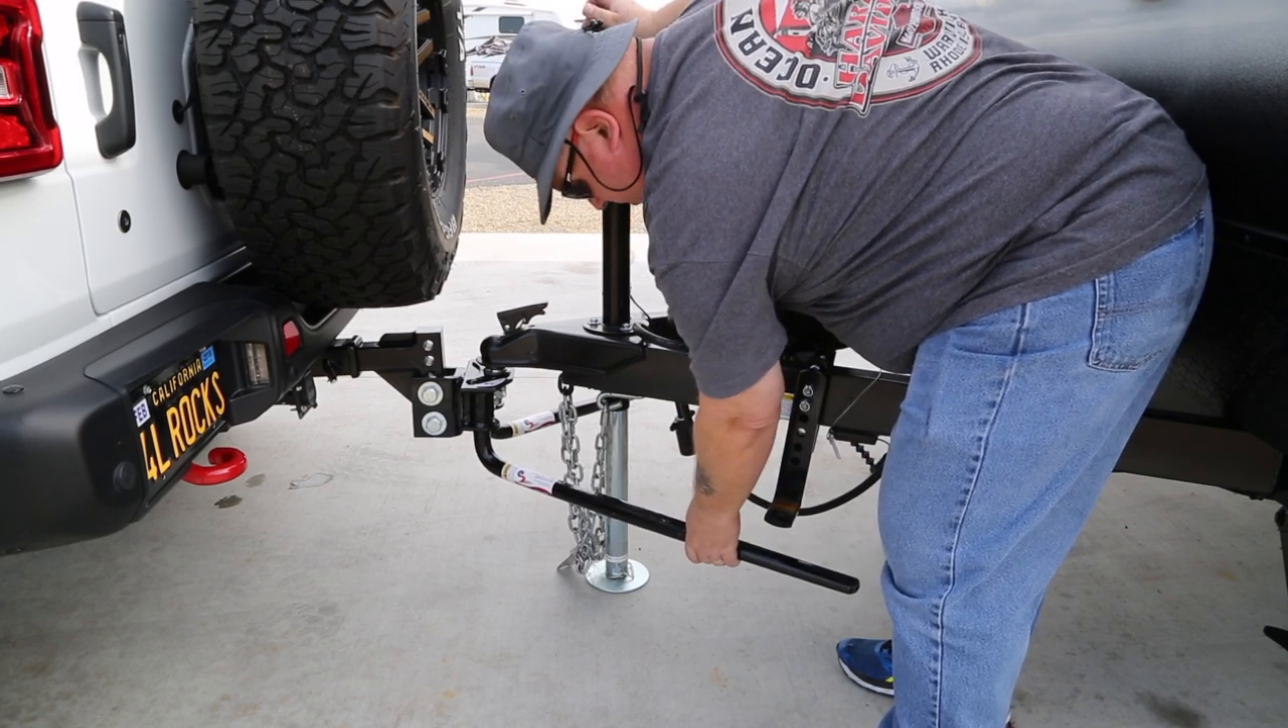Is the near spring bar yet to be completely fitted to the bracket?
Yes.